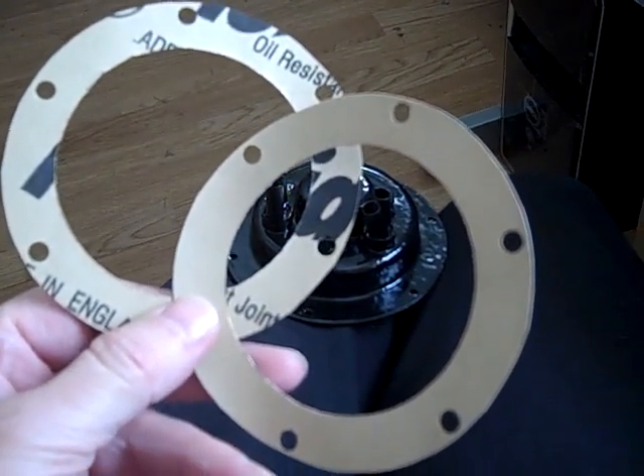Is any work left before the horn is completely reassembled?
Yes.